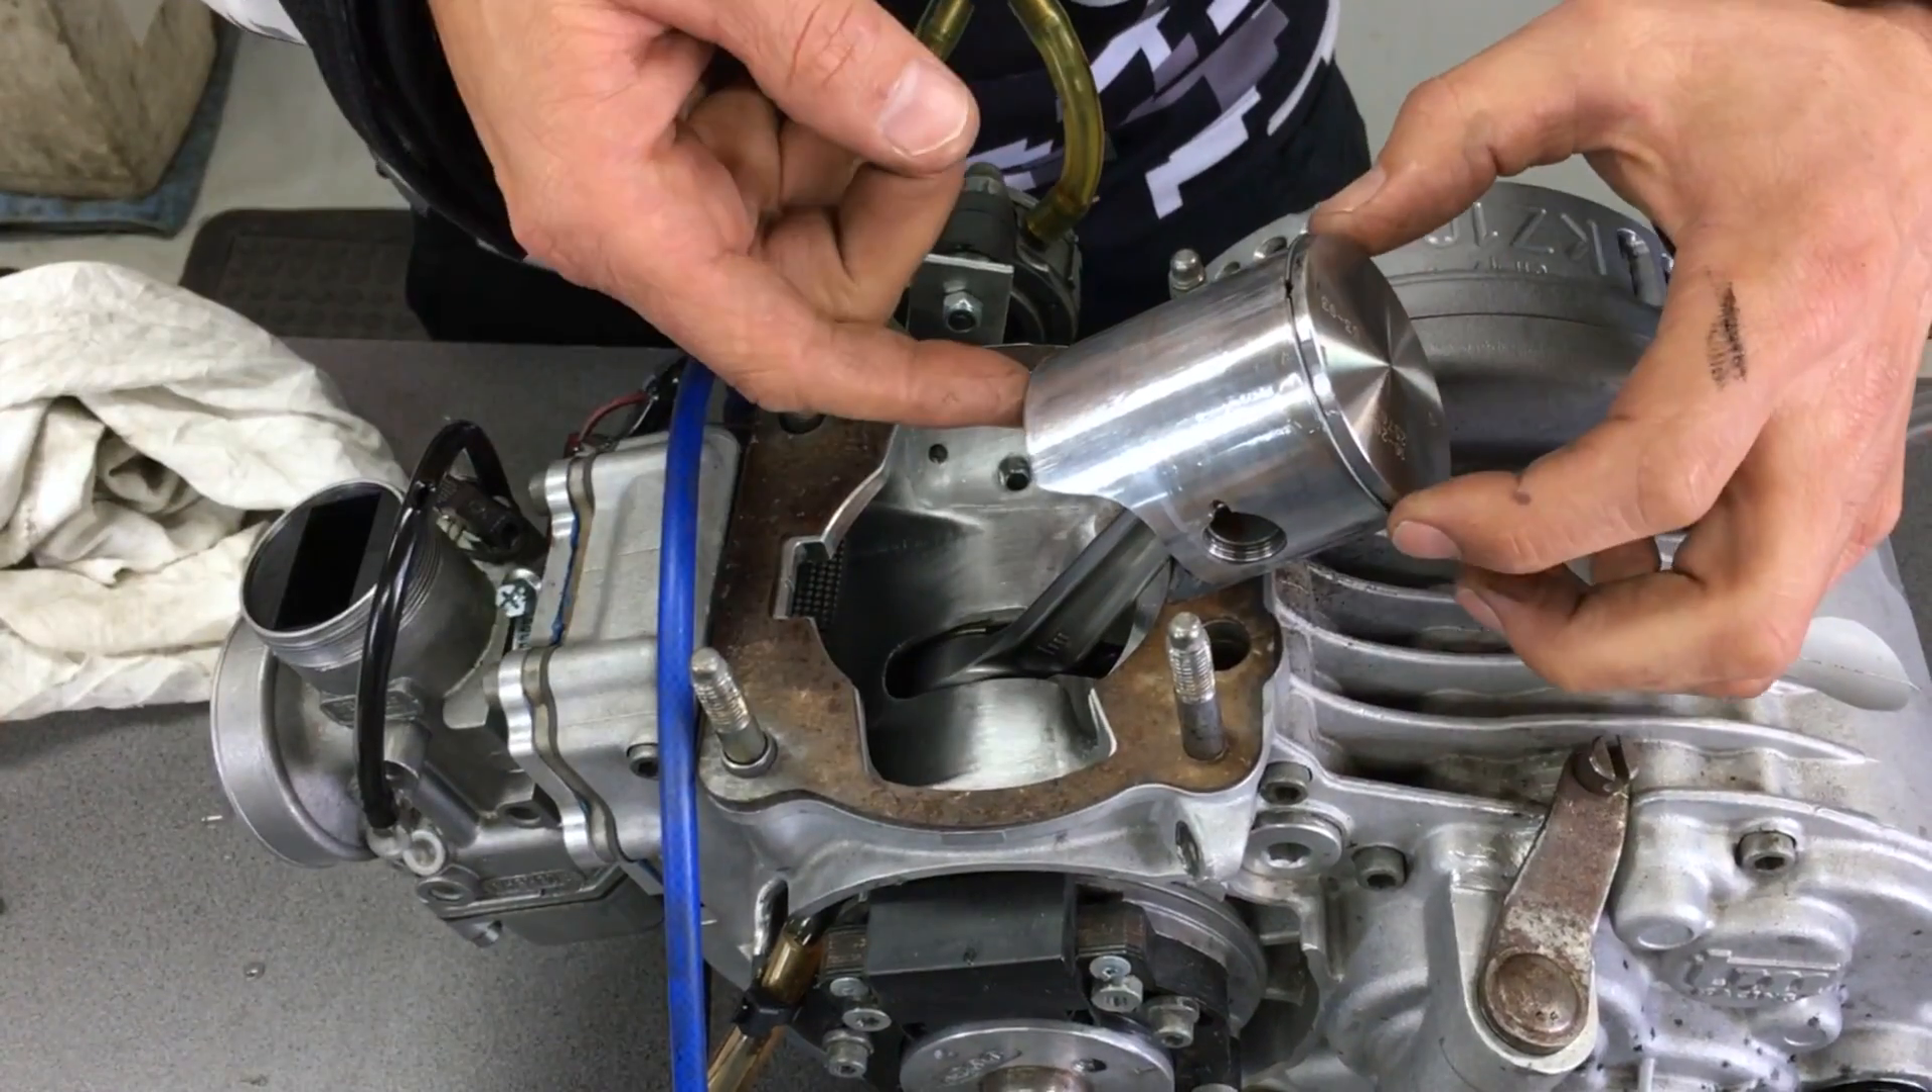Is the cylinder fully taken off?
Yes.